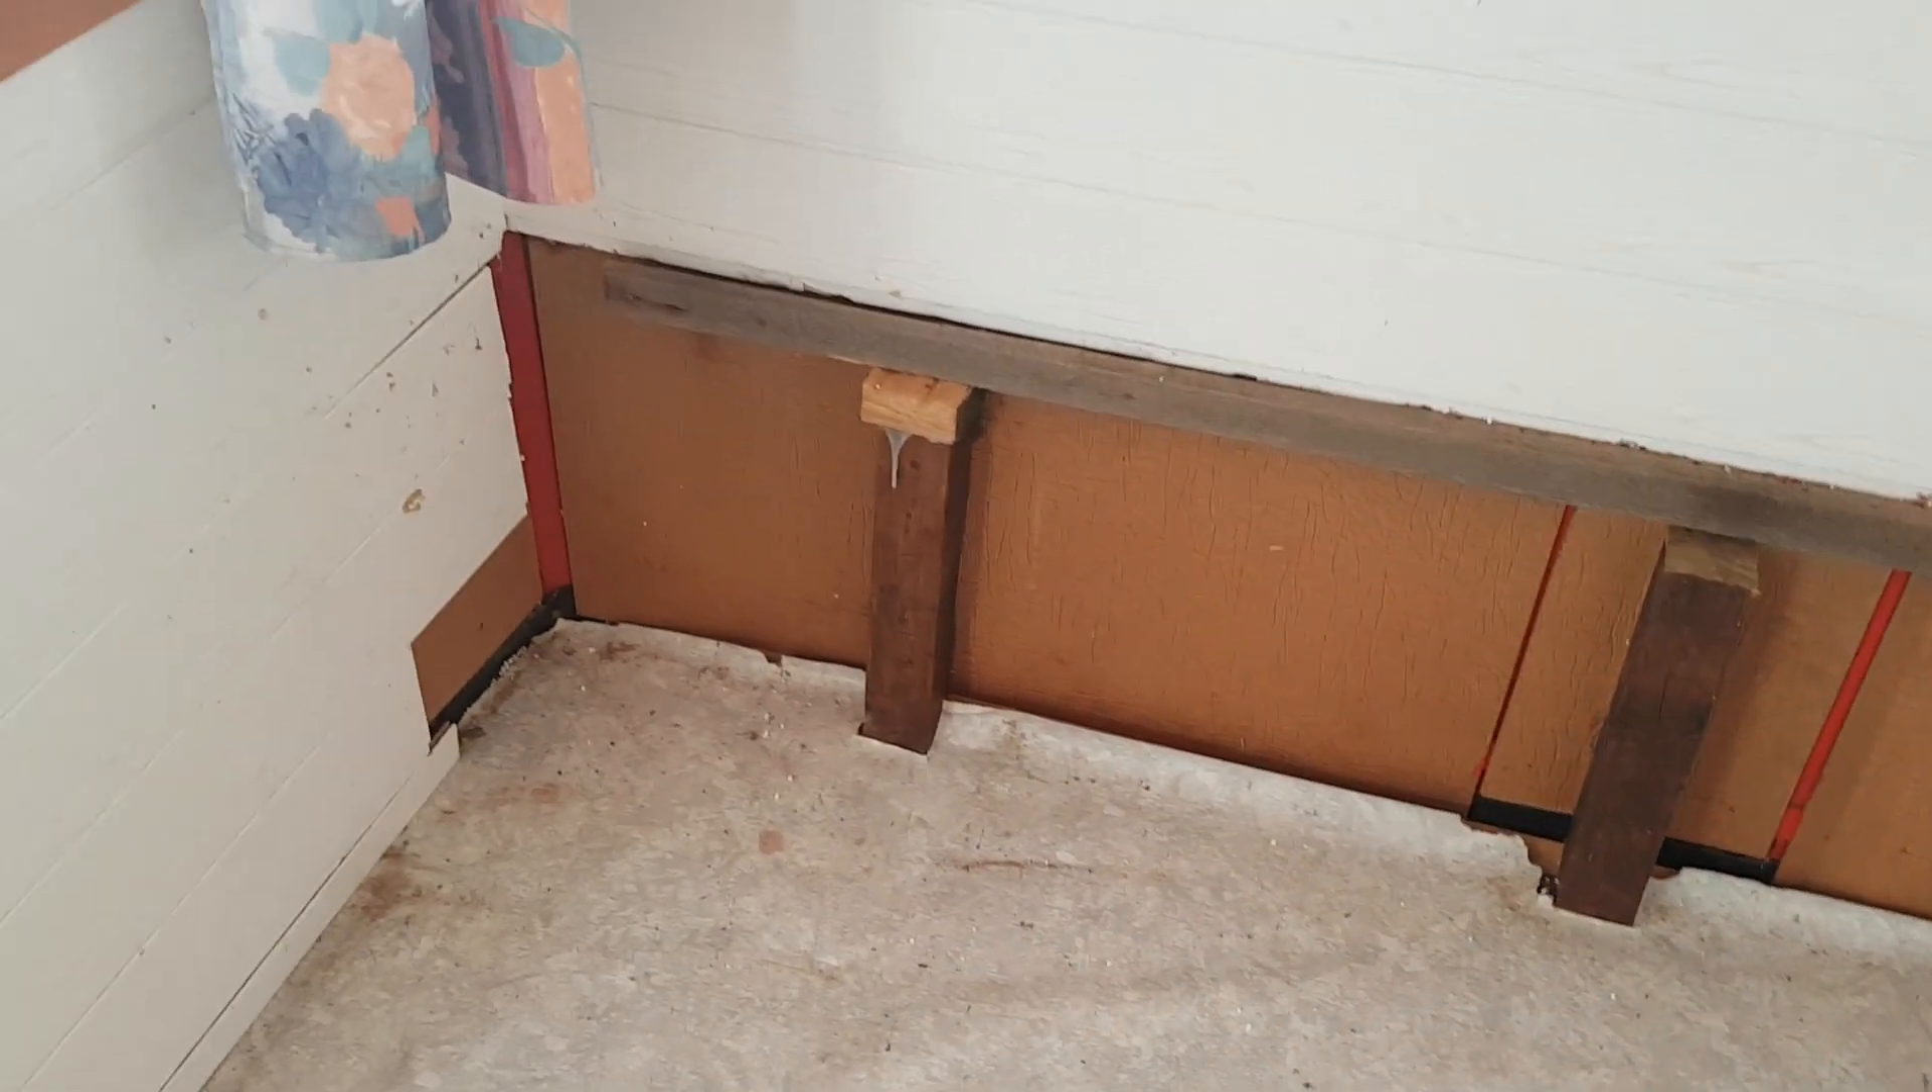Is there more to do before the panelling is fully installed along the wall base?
Yes.